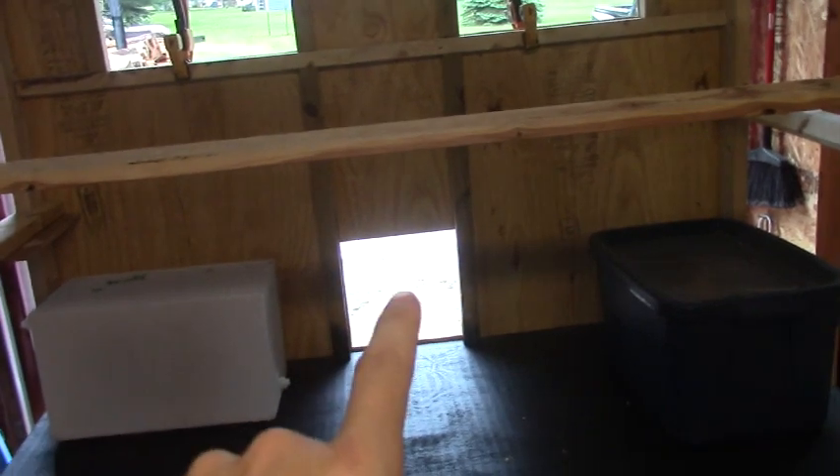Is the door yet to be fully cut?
No.